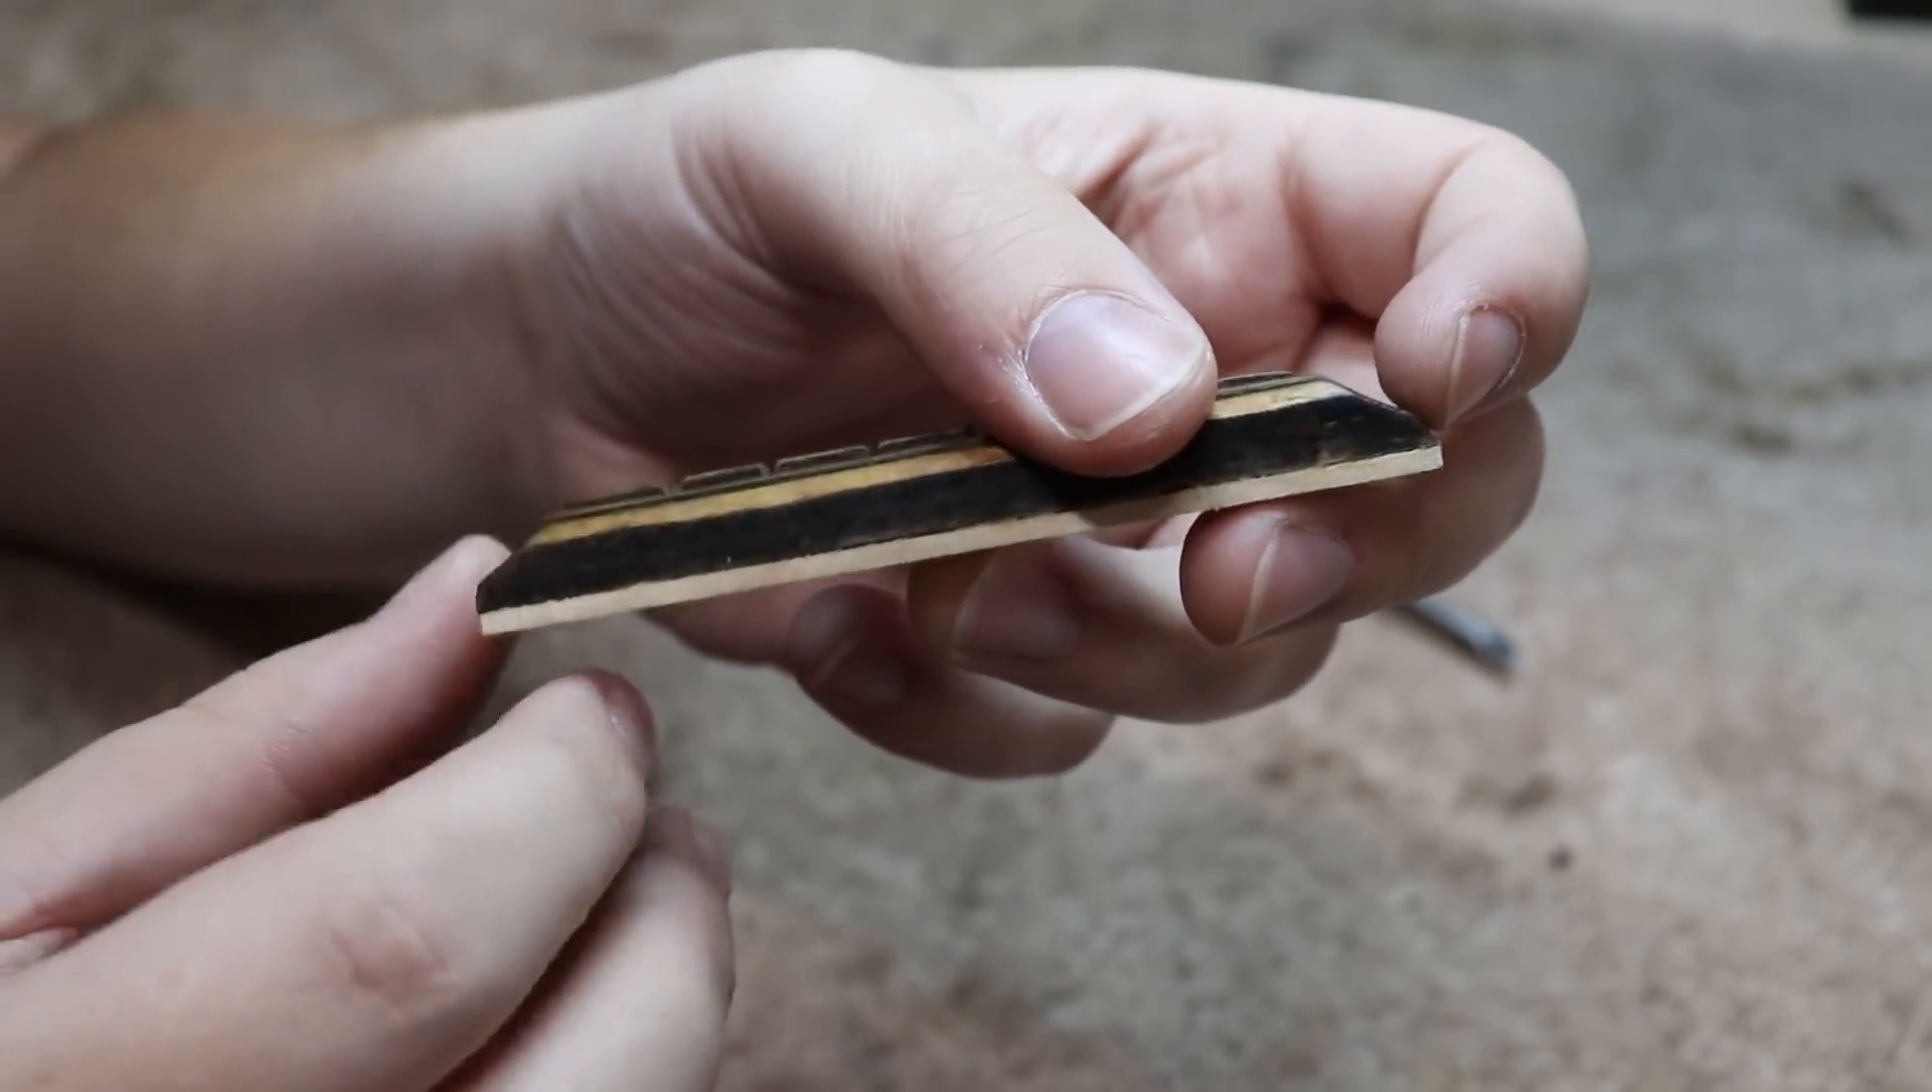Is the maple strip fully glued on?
Yes.